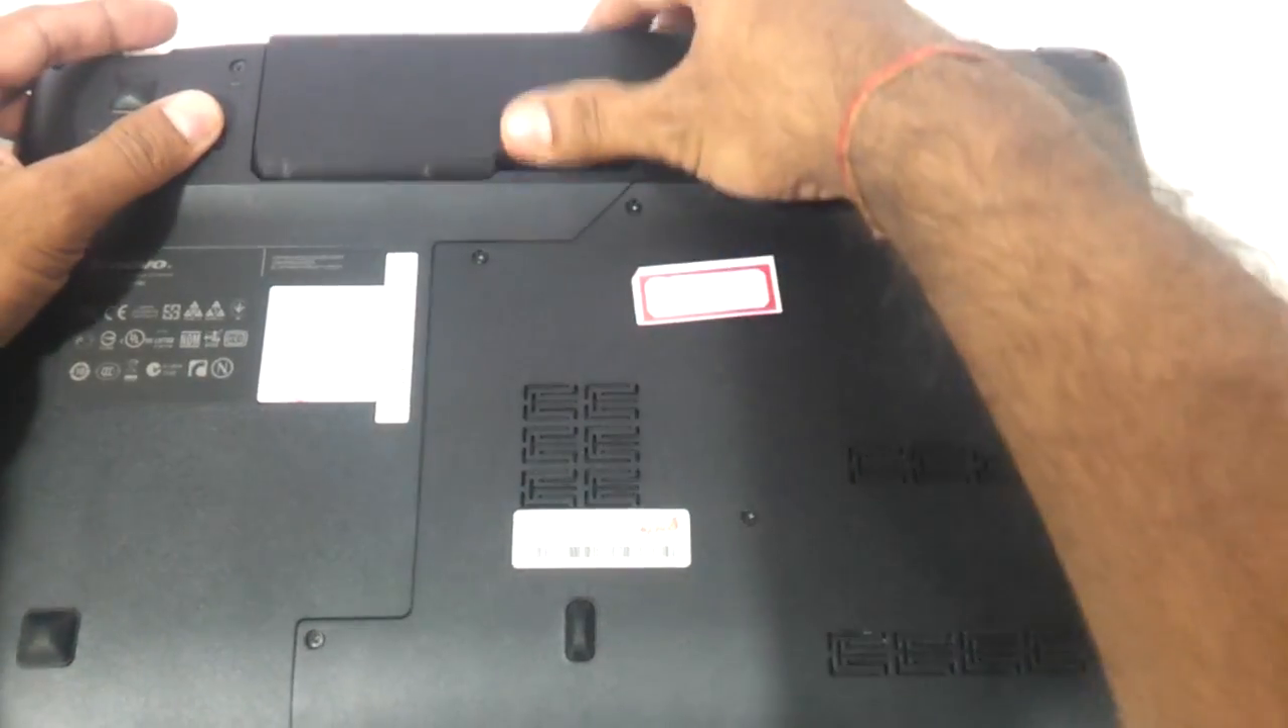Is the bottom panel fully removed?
No.